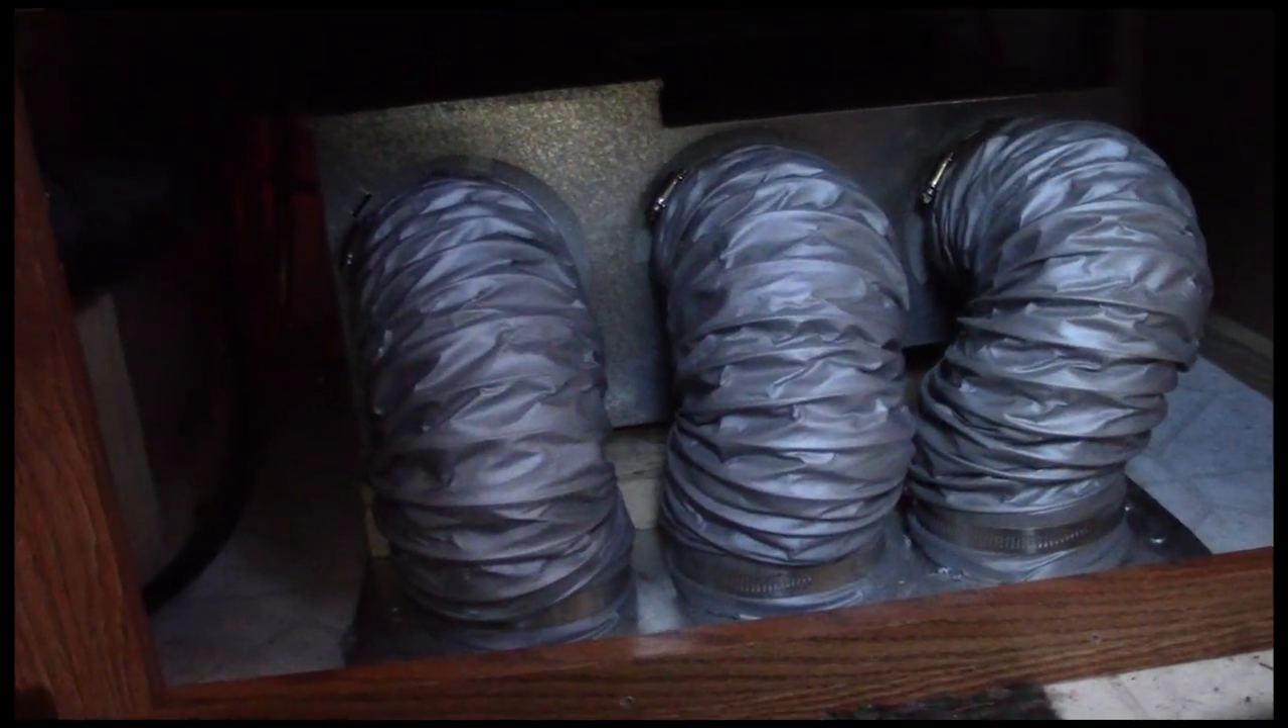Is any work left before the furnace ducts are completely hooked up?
No.